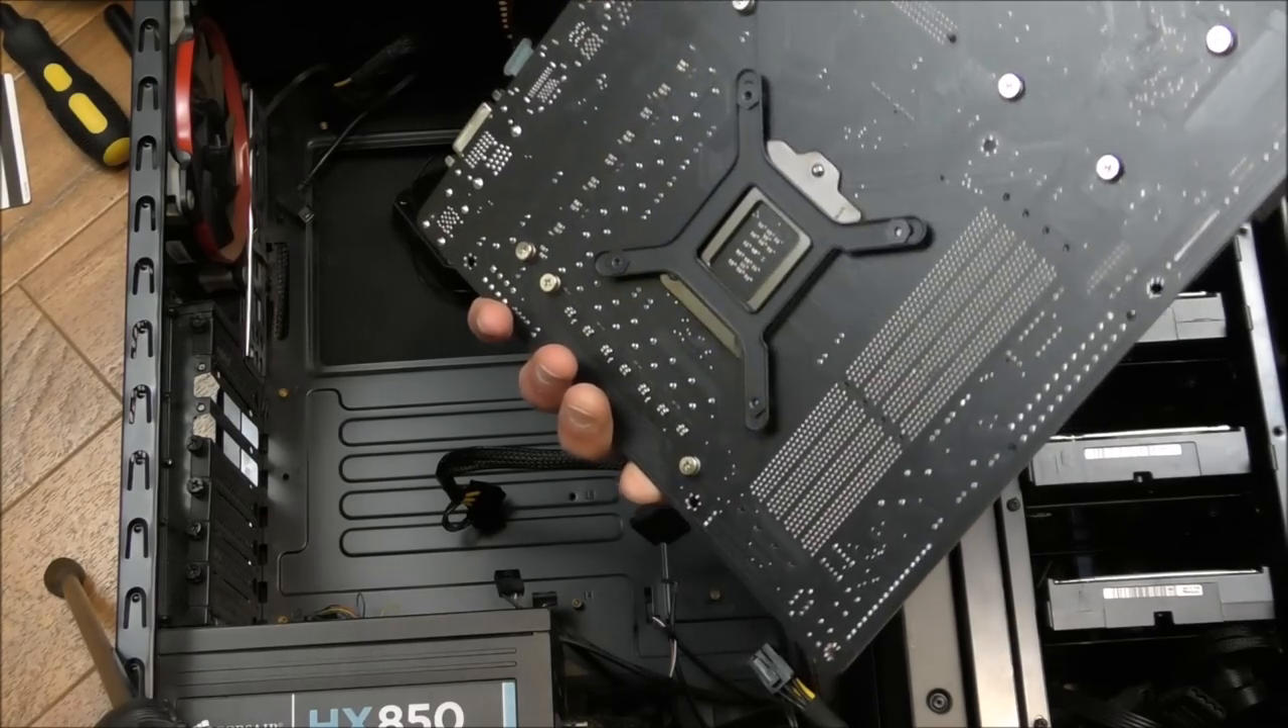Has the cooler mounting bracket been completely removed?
No.